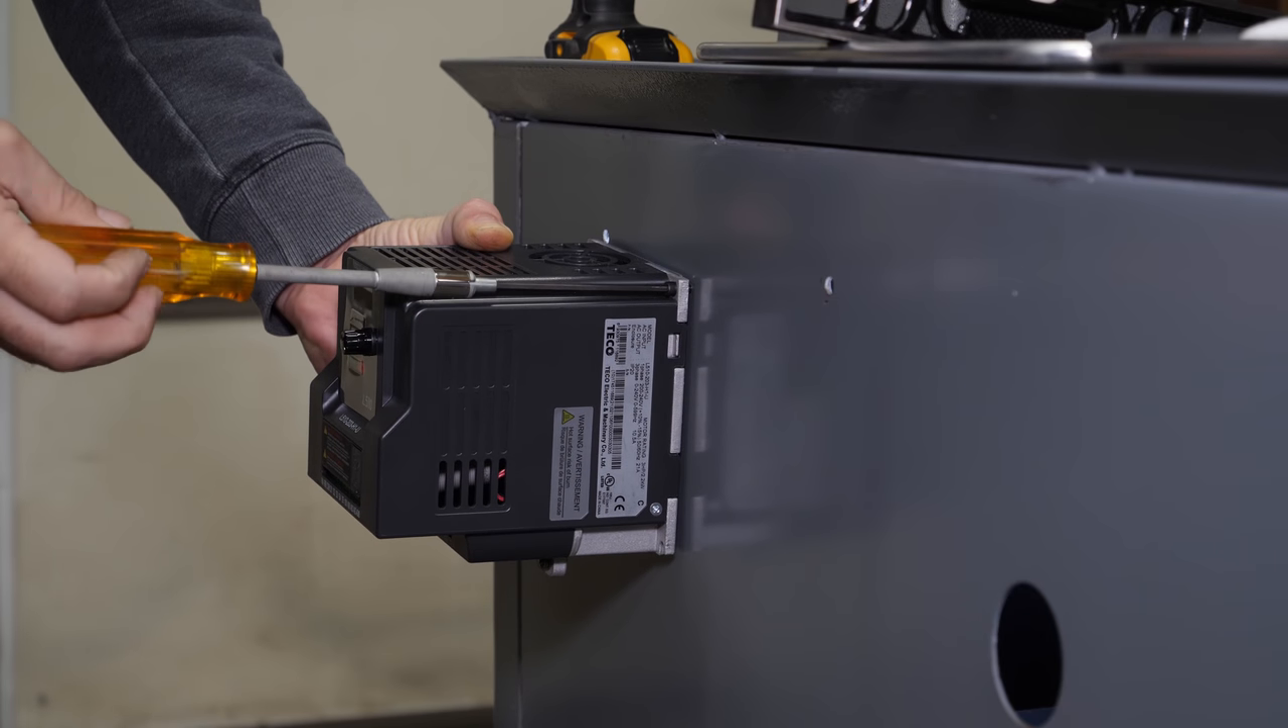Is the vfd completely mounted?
No.